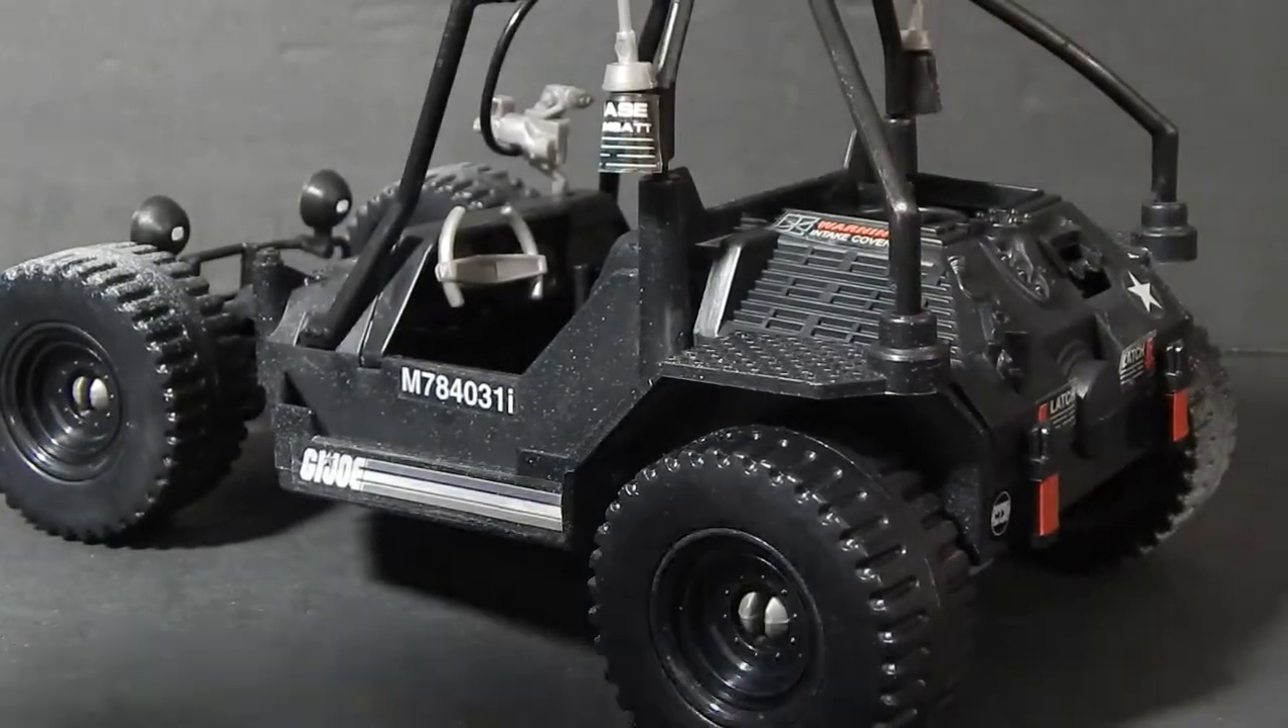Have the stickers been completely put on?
Yes.